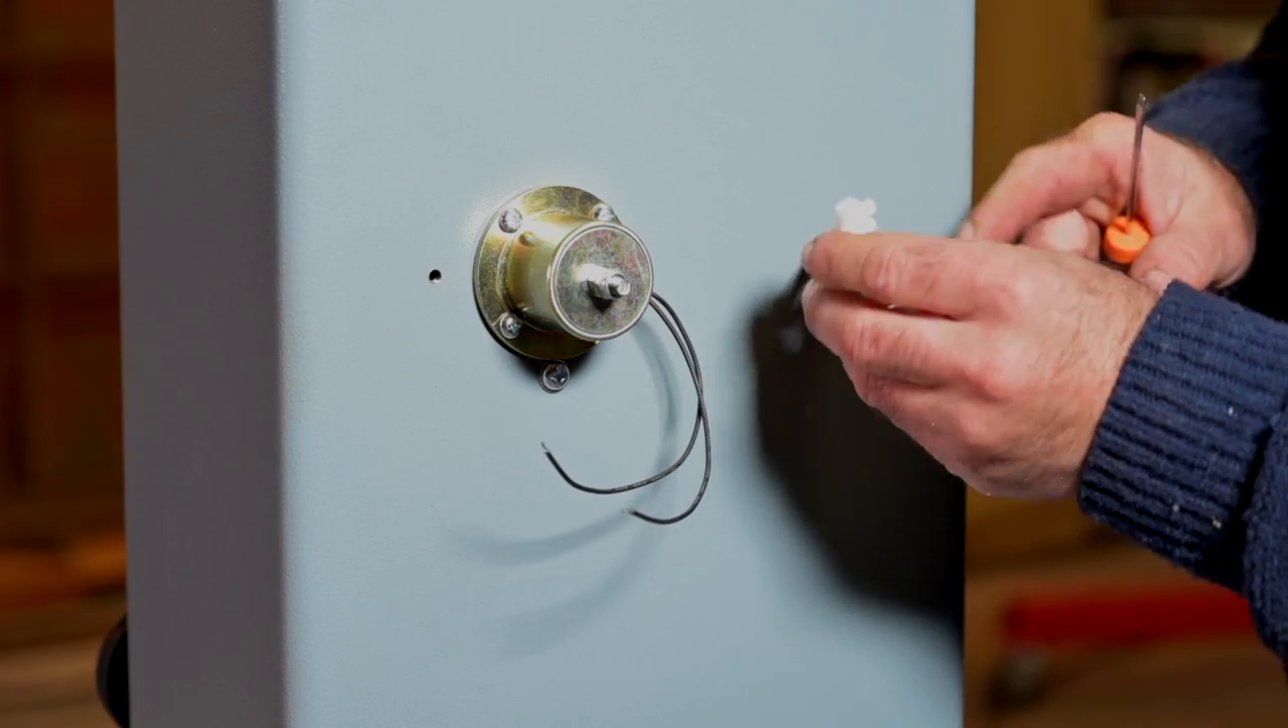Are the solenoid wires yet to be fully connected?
Yes.